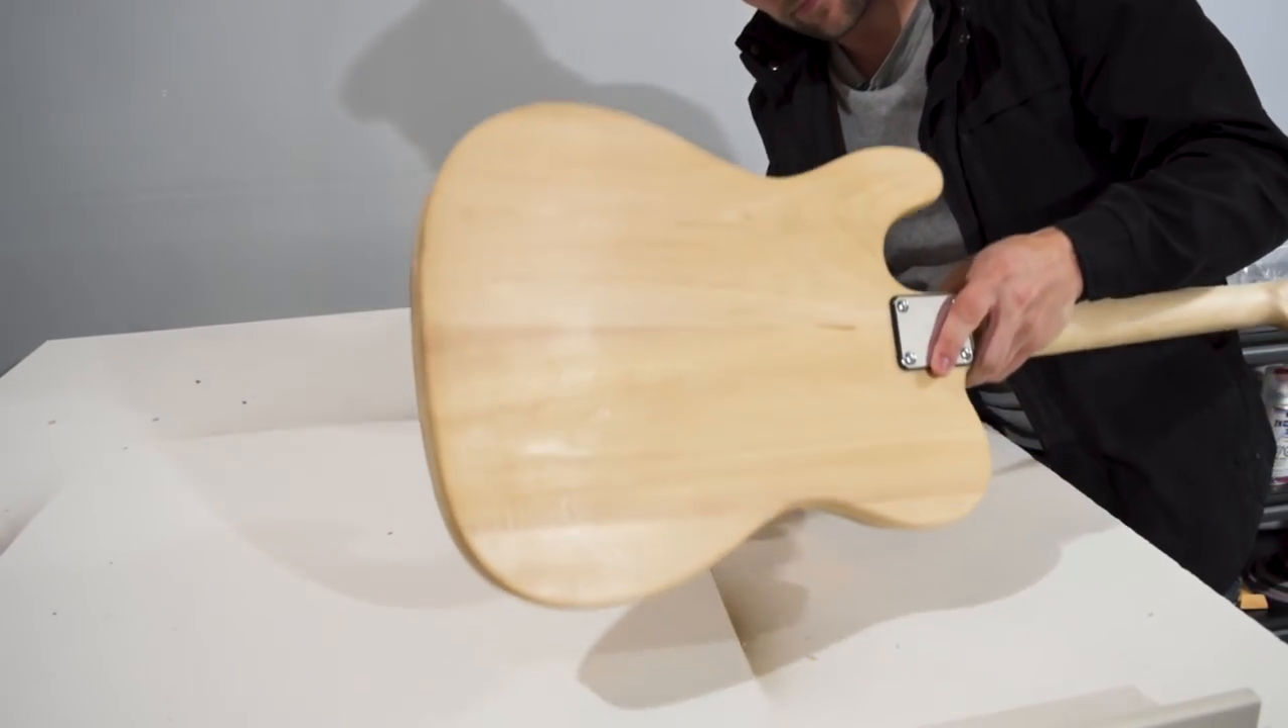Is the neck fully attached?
Yes.